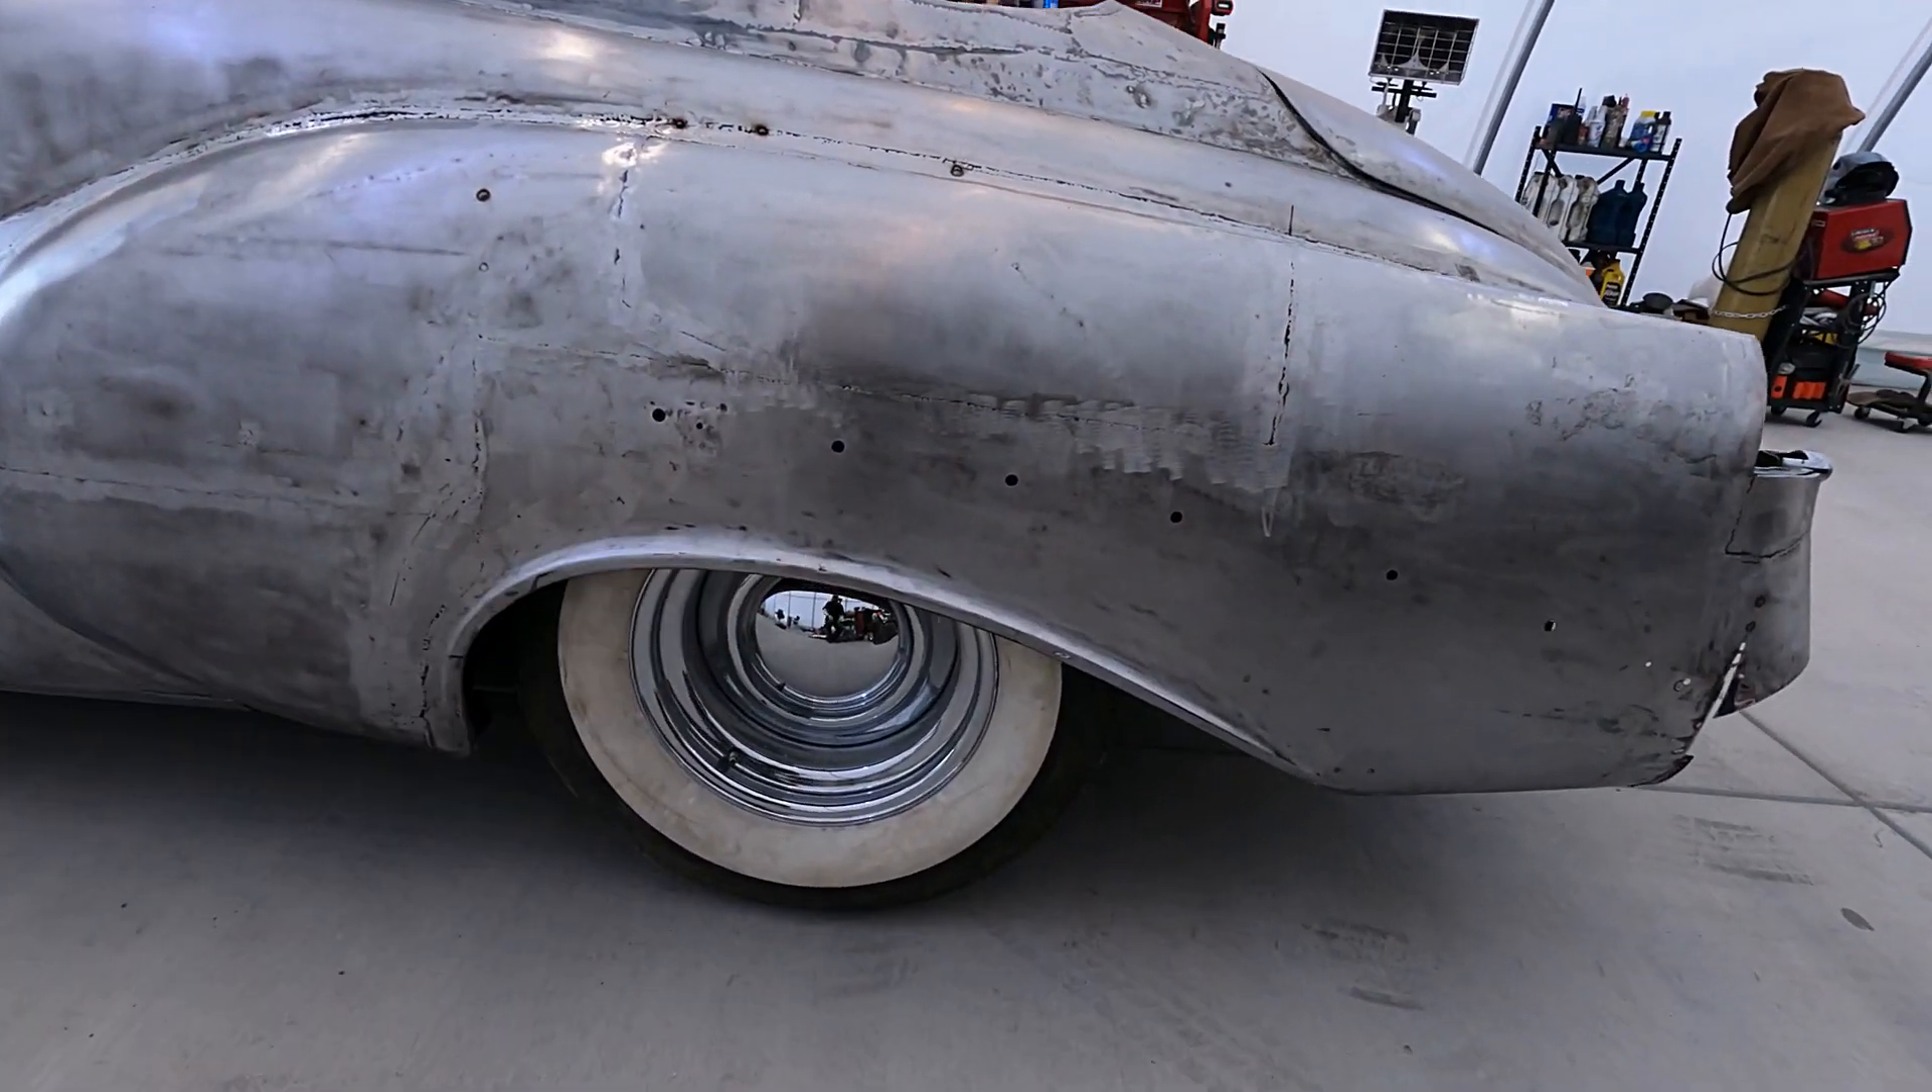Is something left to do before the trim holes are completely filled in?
Yes.